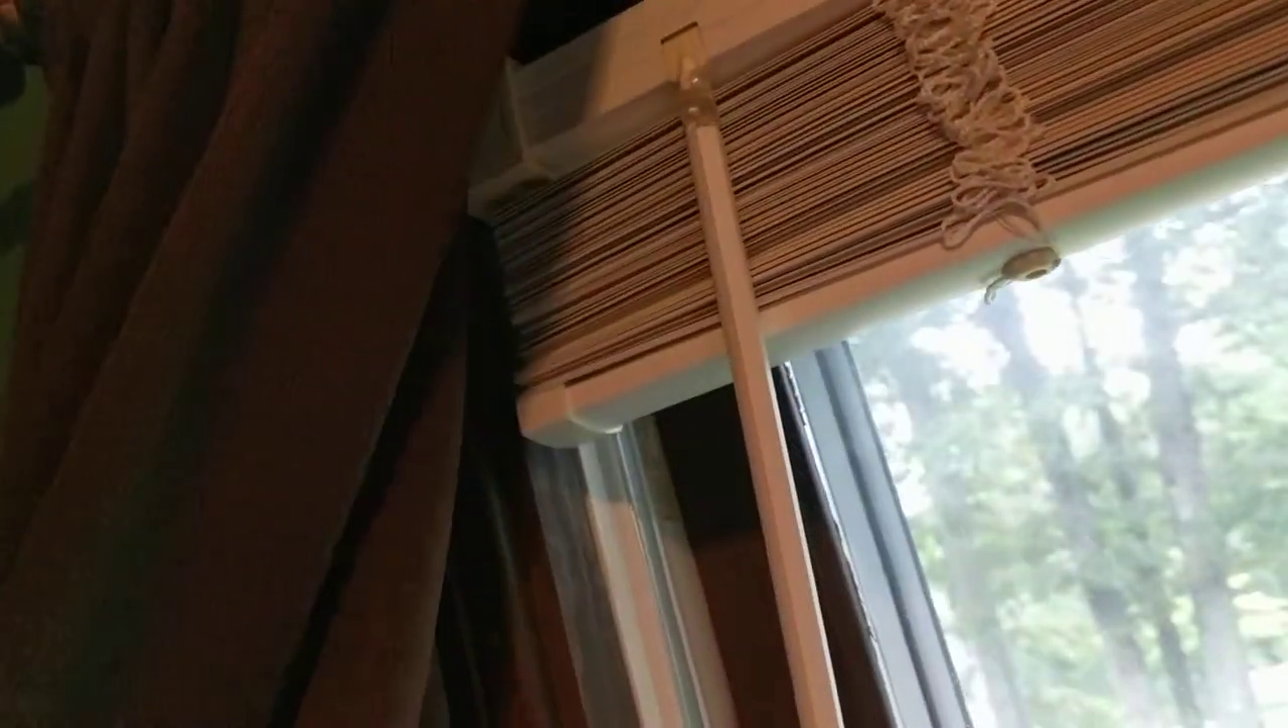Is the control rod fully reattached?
Yes.